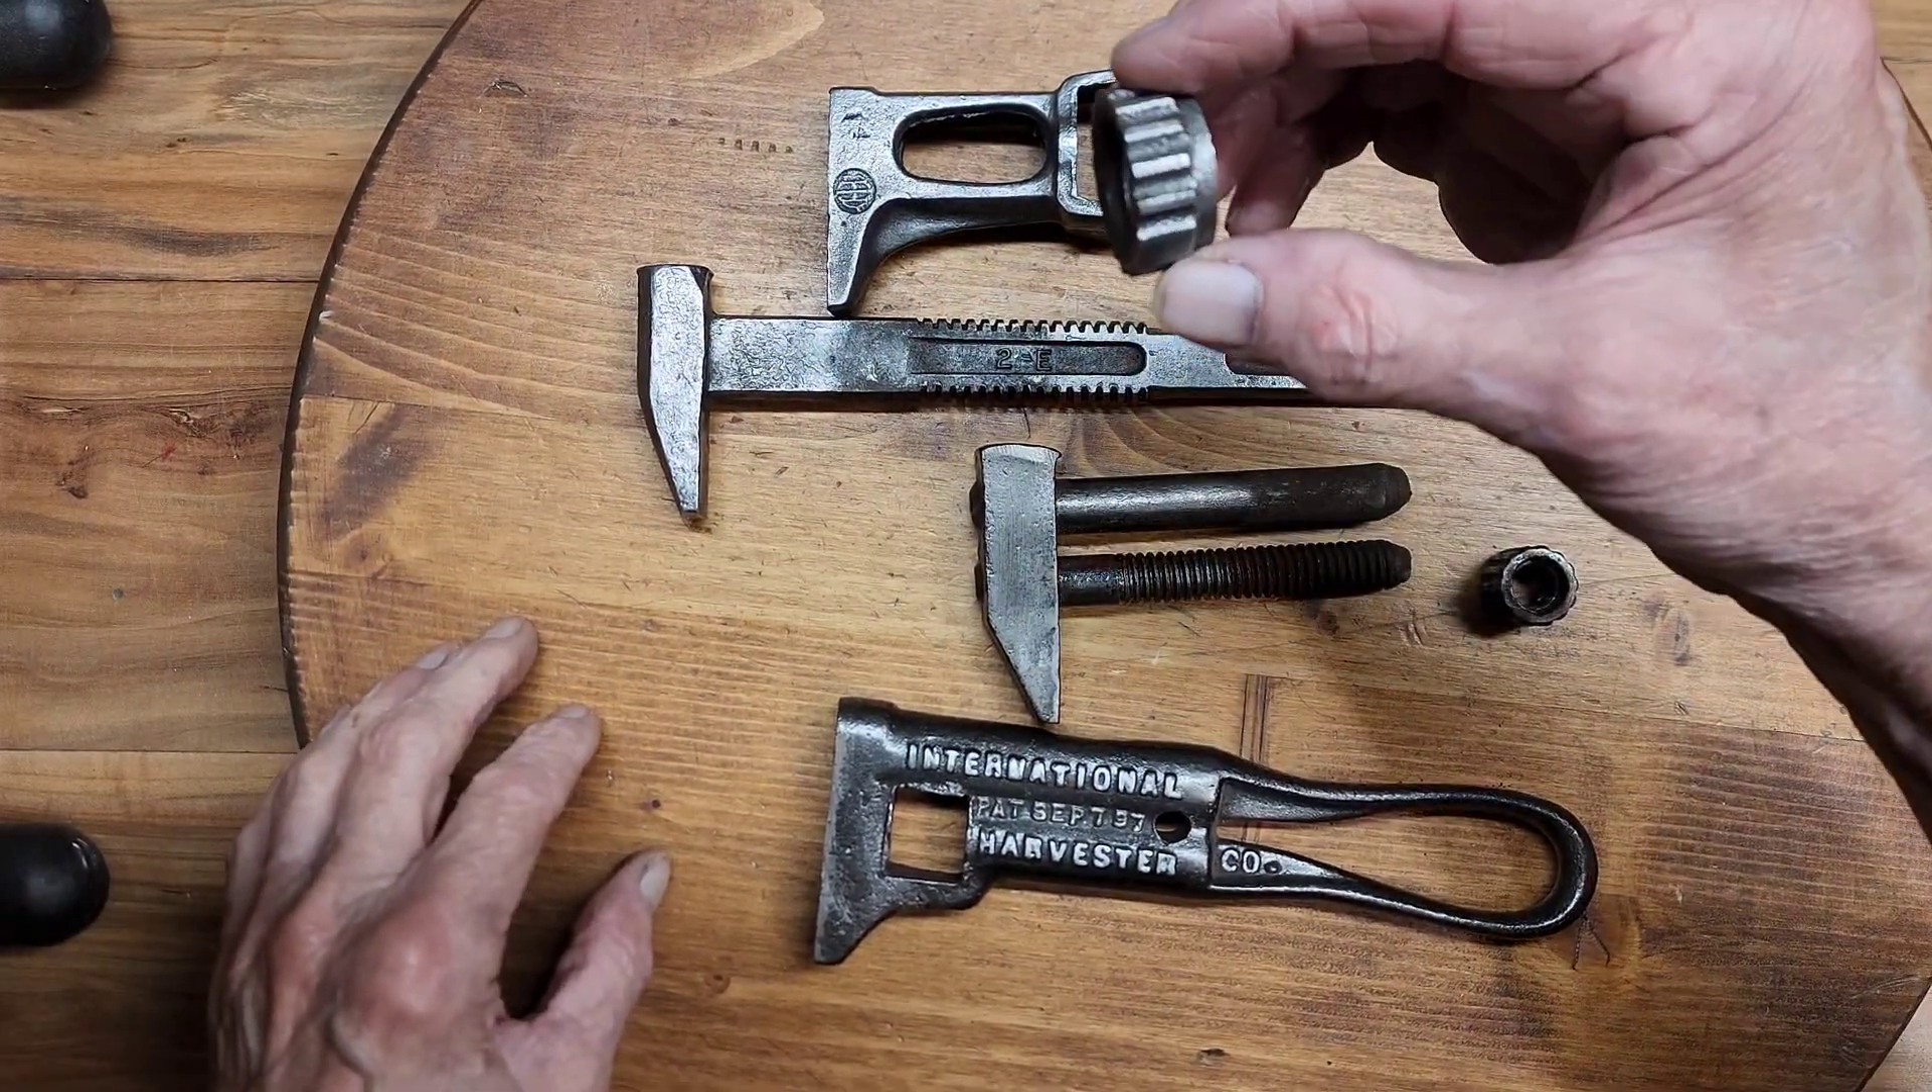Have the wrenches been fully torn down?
Yes.